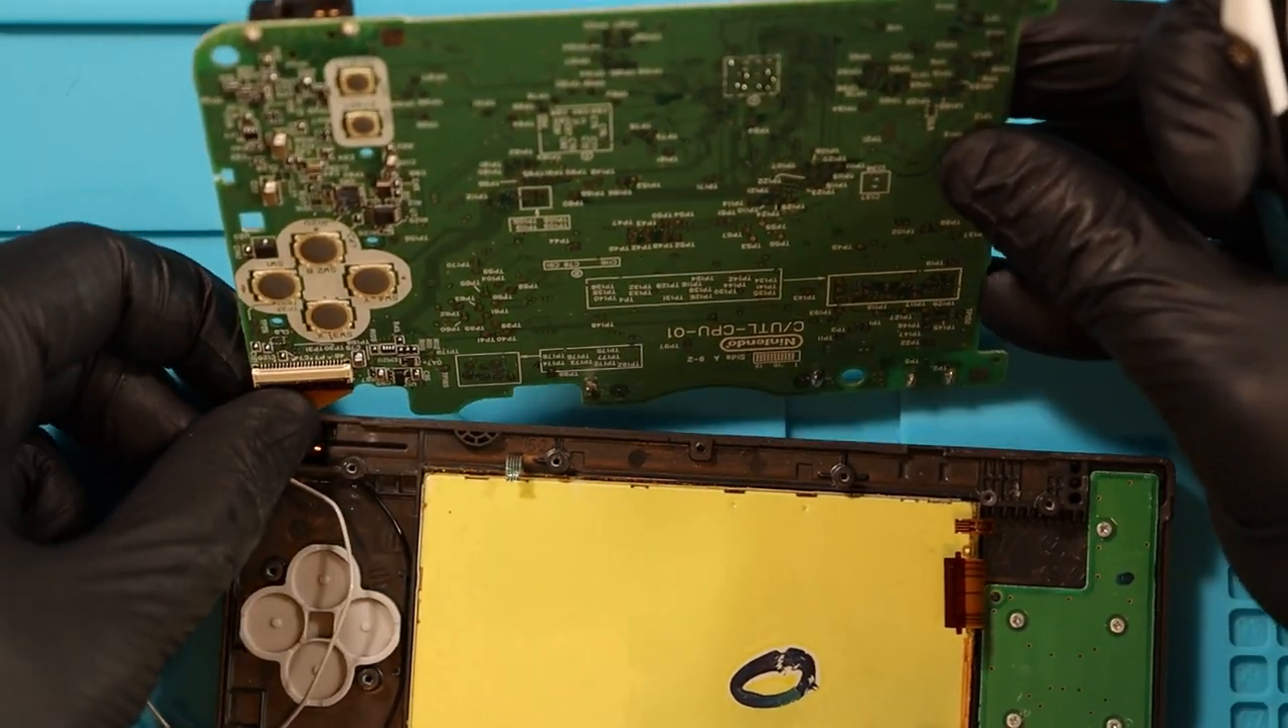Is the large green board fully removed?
No.